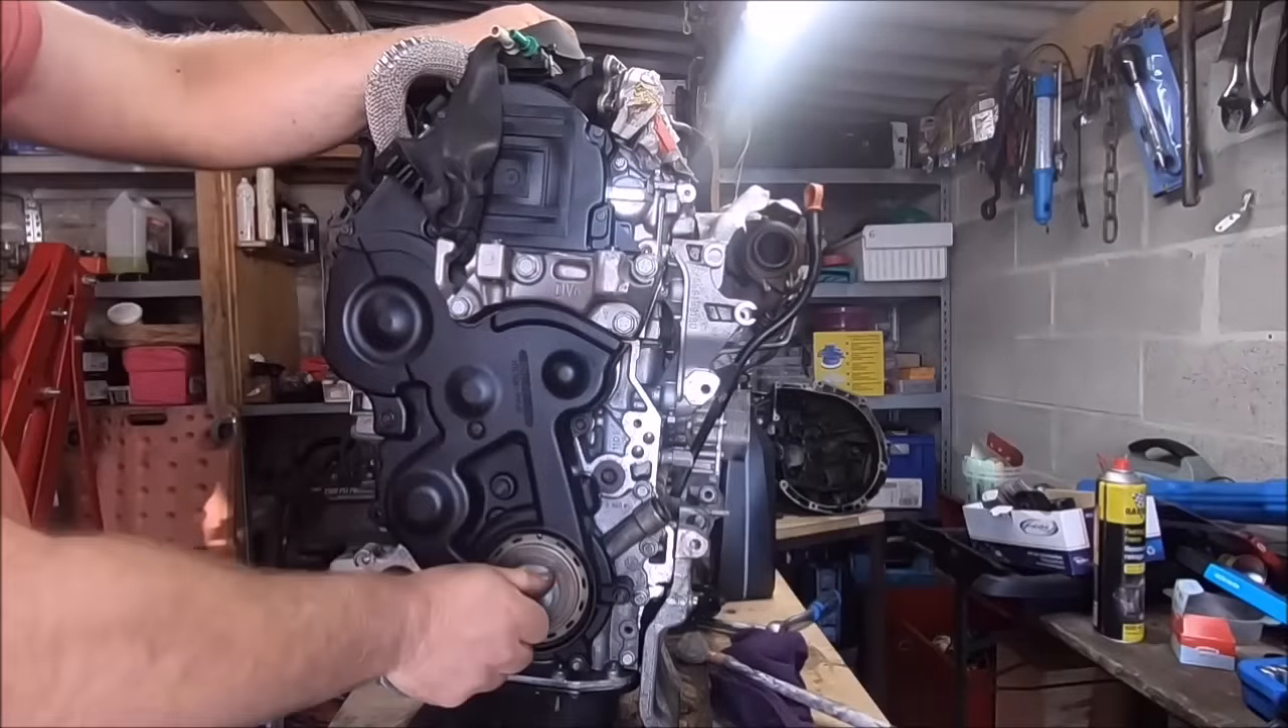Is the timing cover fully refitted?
Yes.